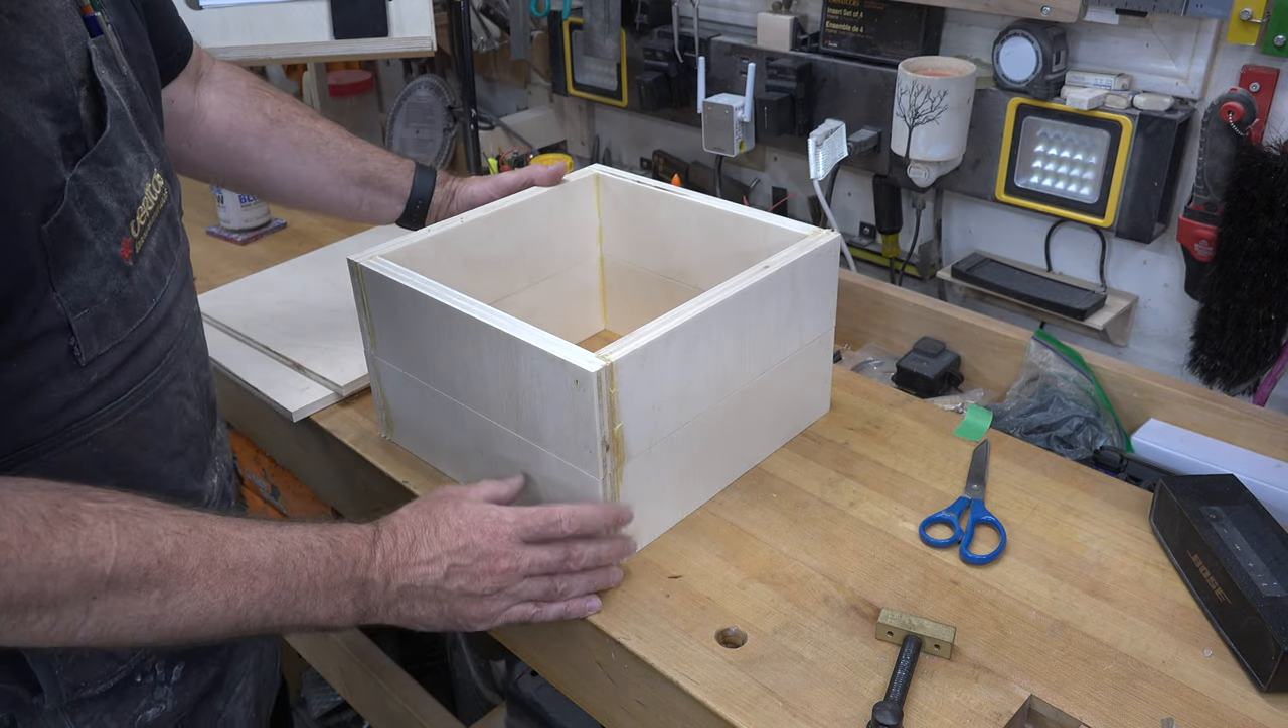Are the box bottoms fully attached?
No.